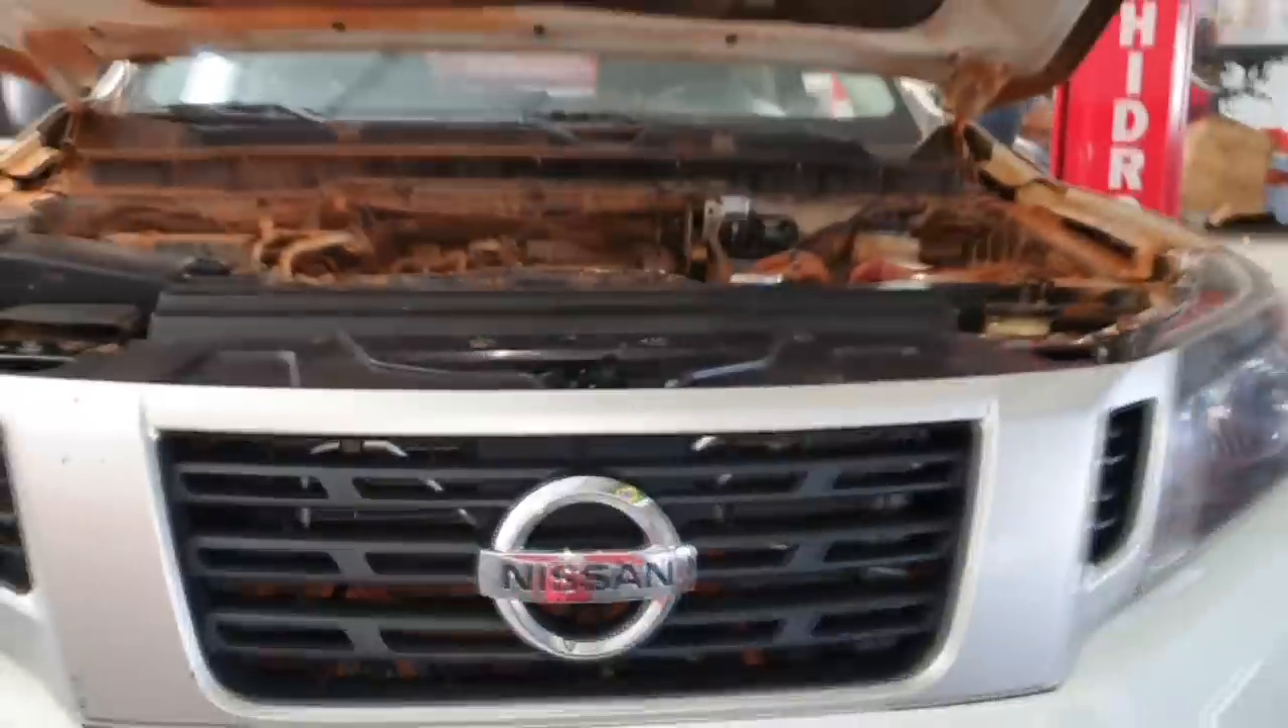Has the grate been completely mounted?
Yes.